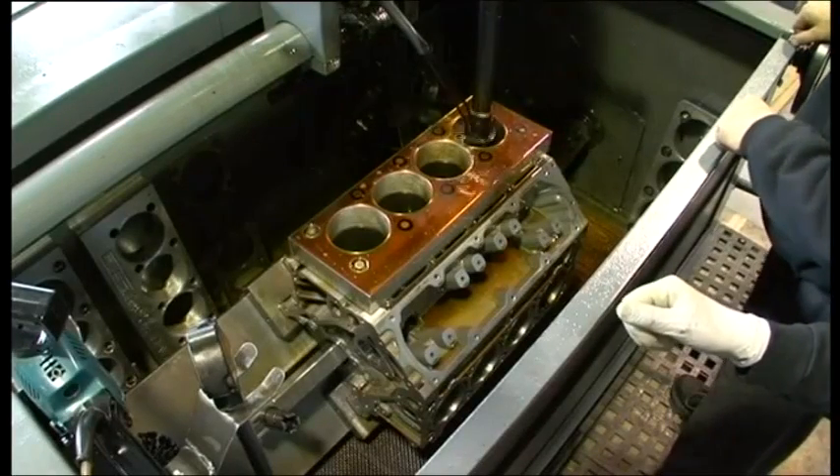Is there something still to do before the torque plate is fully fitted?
No.